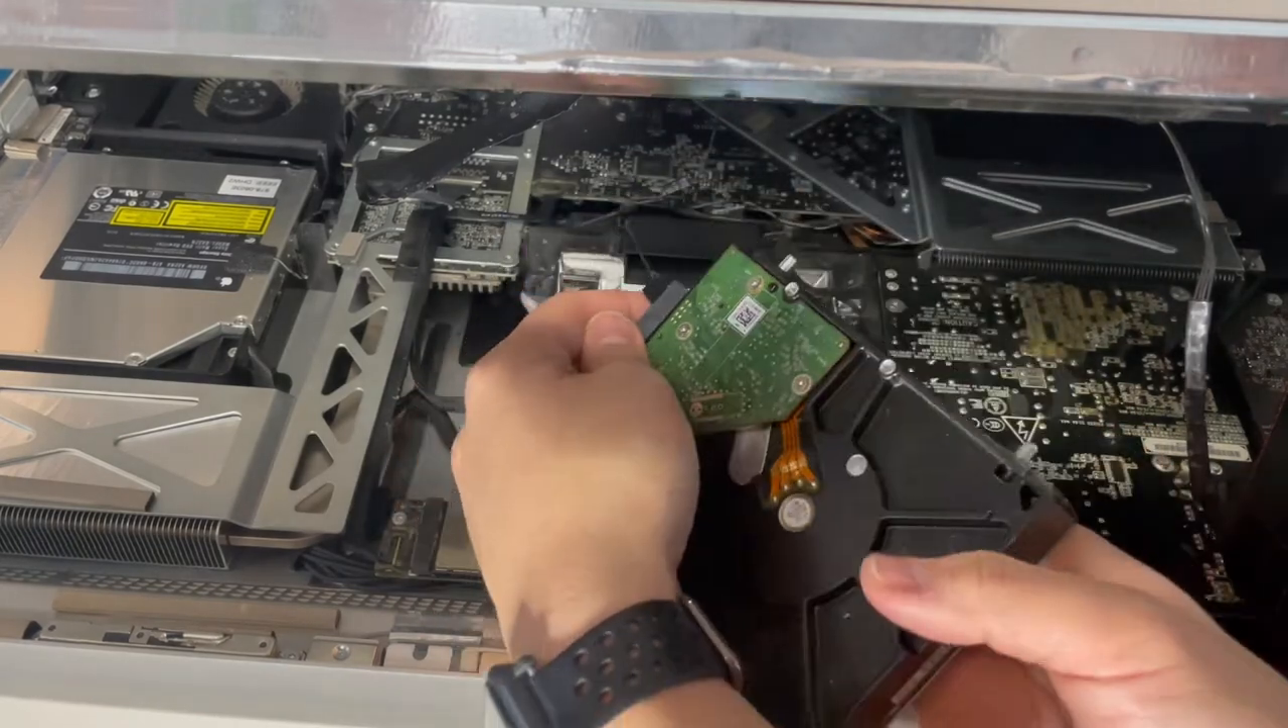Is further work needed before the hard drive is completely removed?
Yes.